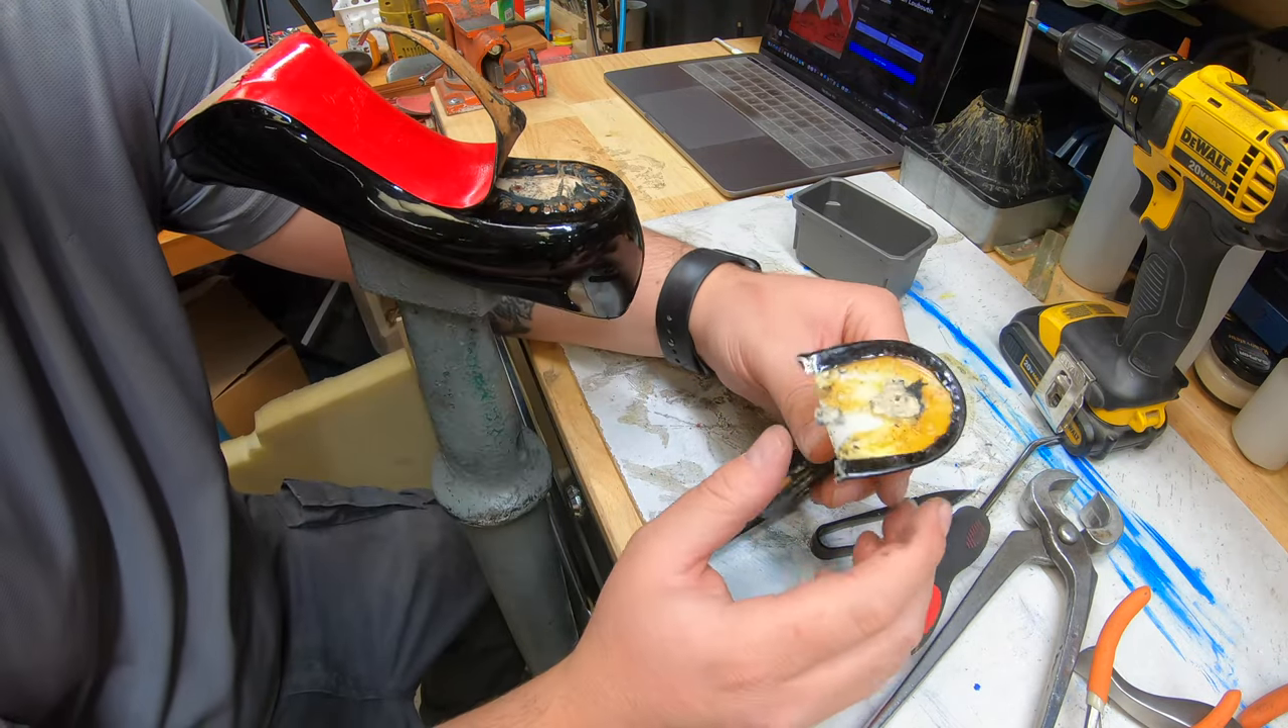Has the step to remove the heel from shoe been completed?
Yes.